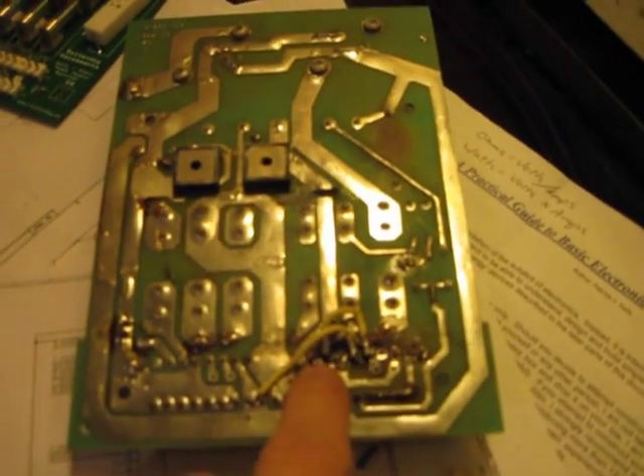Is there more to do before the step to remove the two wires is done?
Yes.